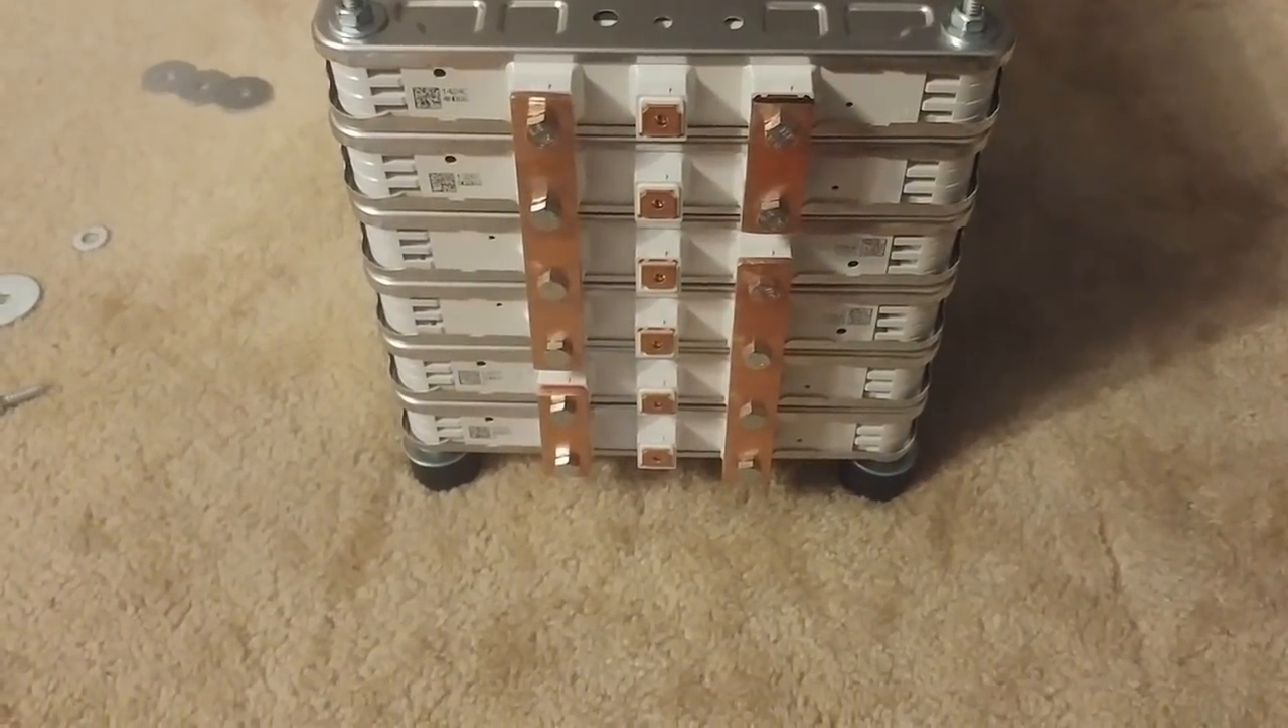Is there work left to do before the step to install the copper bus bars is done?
No.